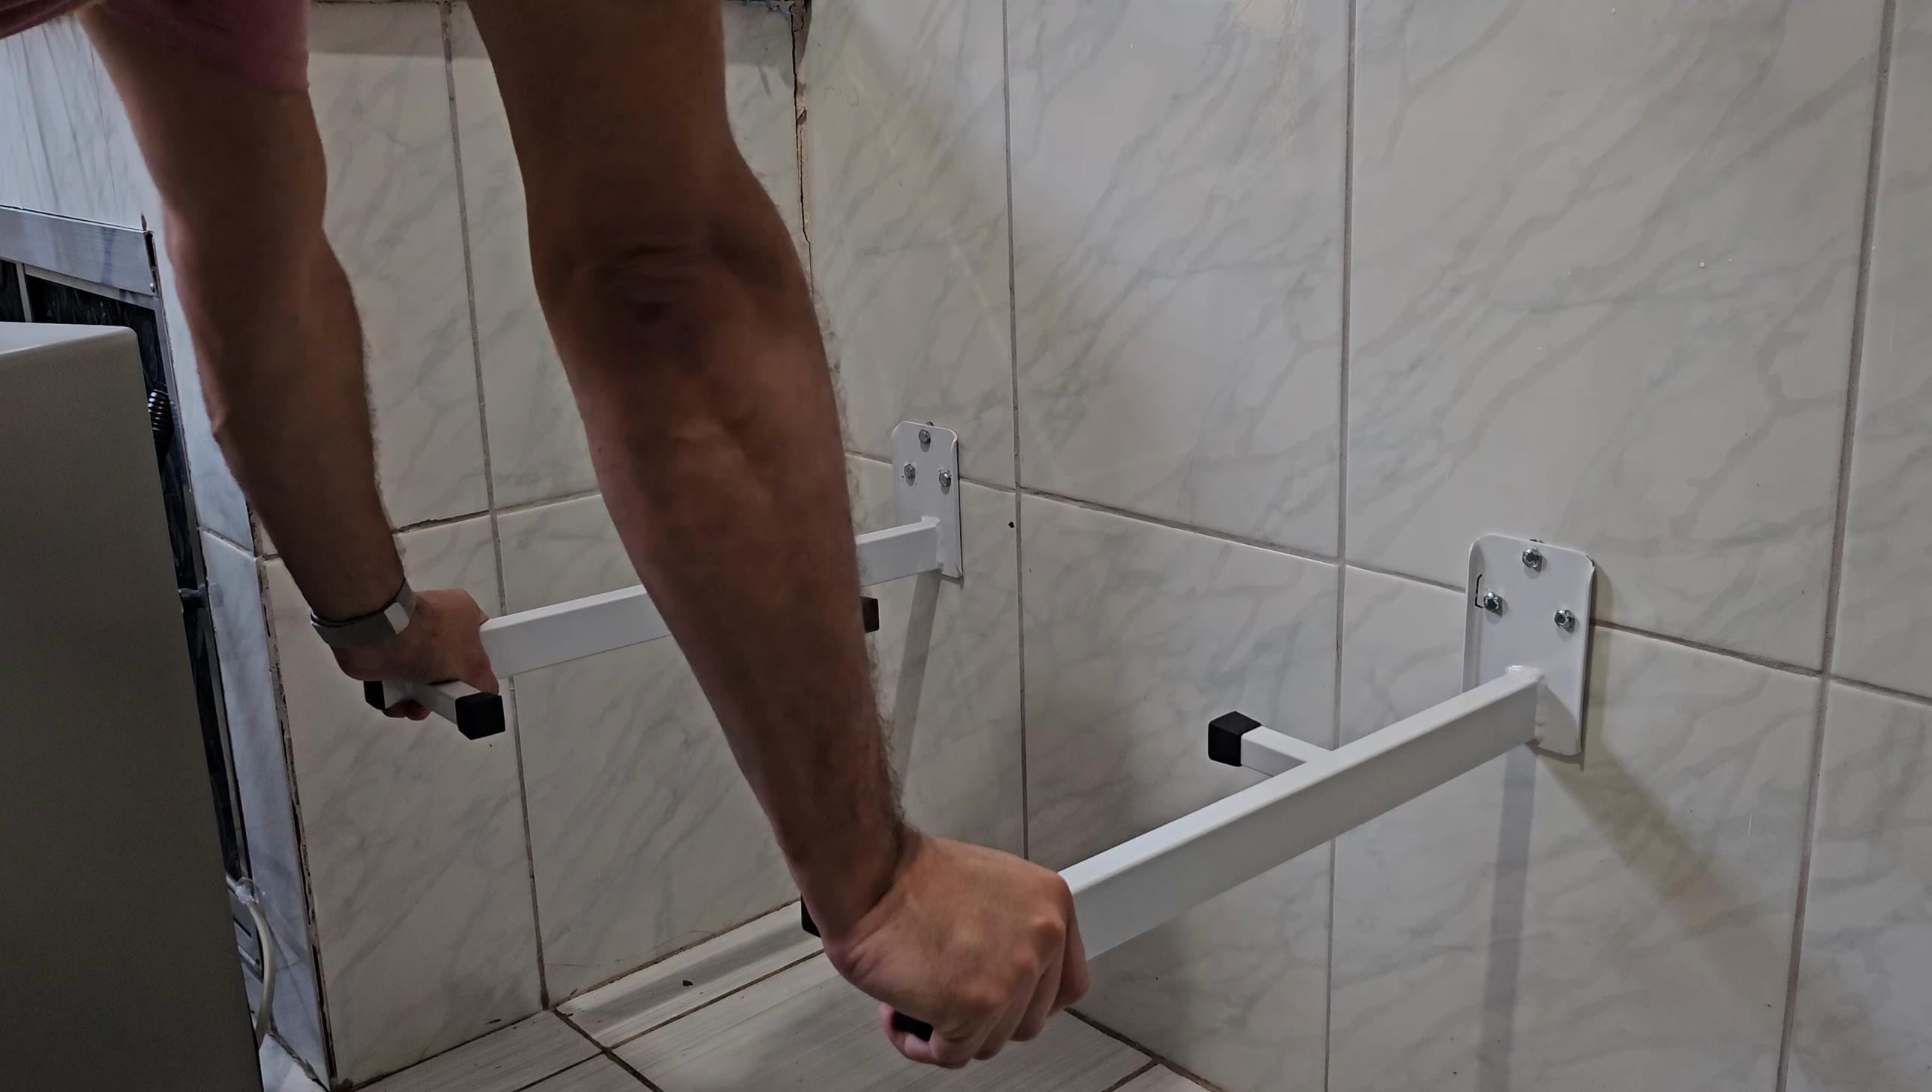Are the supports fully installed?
Yes.